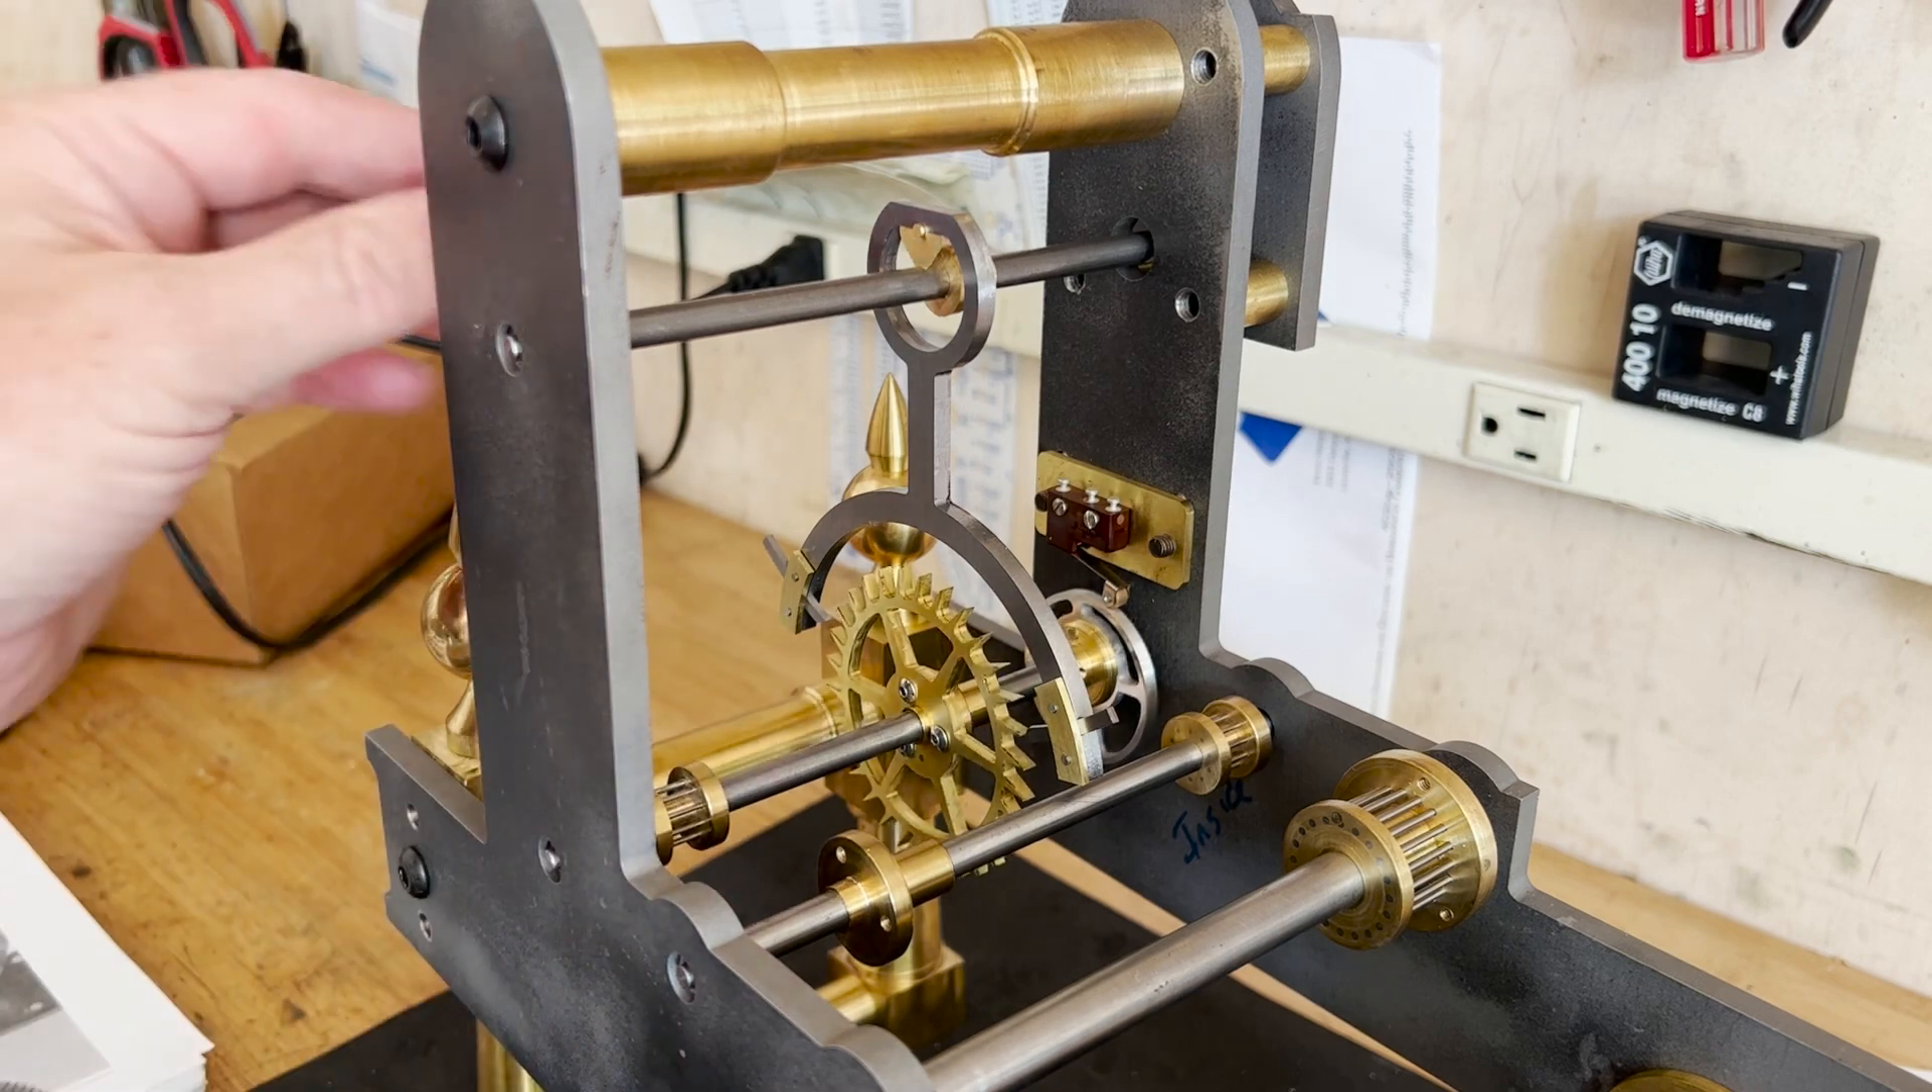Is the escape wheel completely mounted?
Yes.